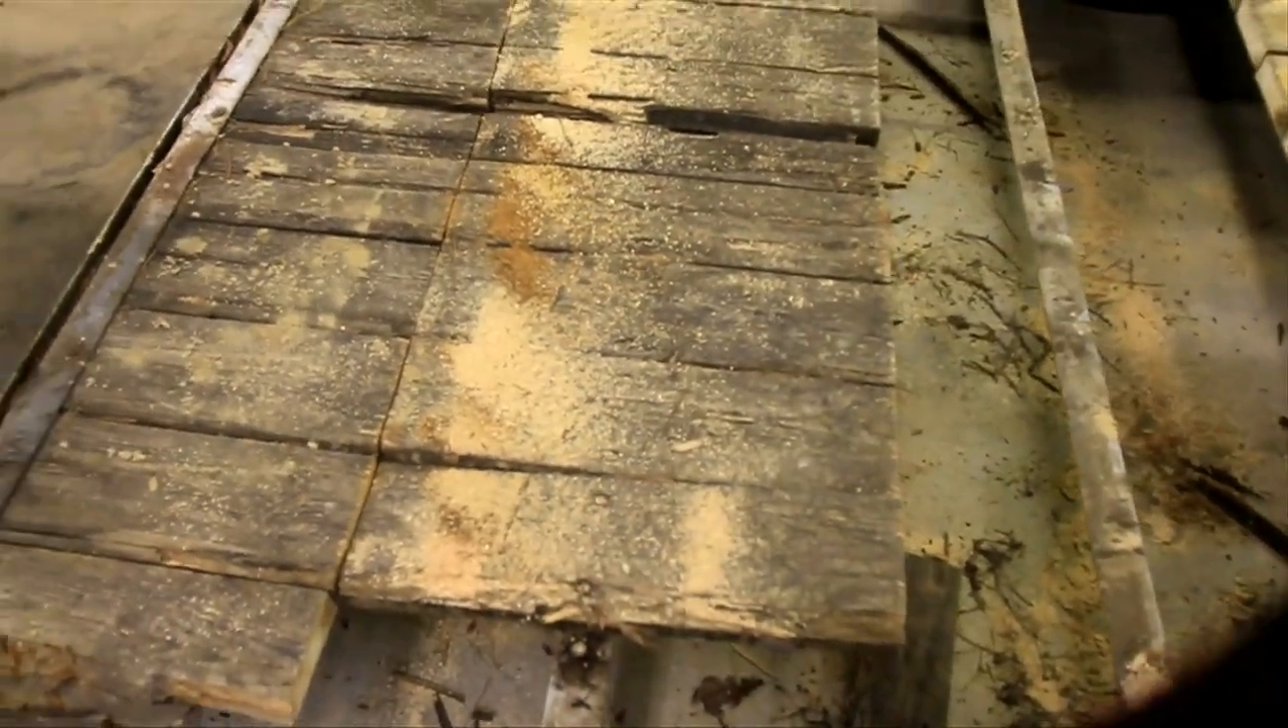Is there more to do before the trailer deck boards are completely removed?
Yes.